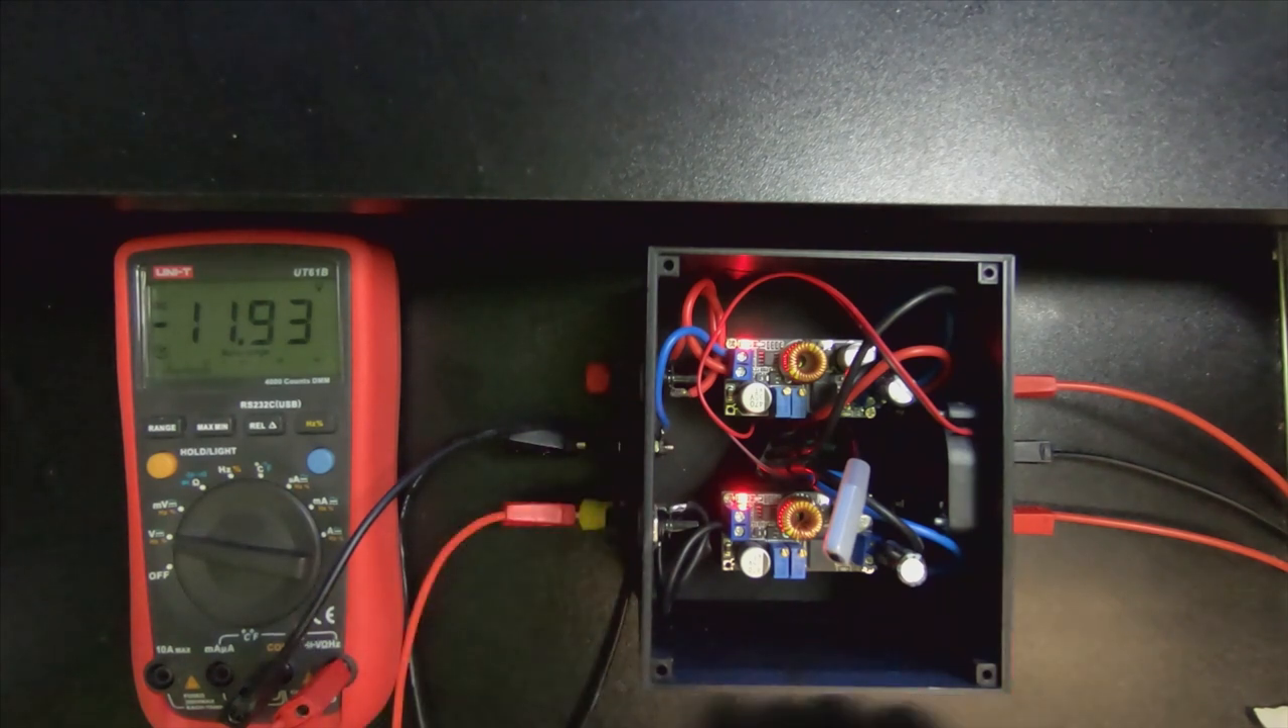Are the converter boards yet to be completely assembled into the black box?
No.